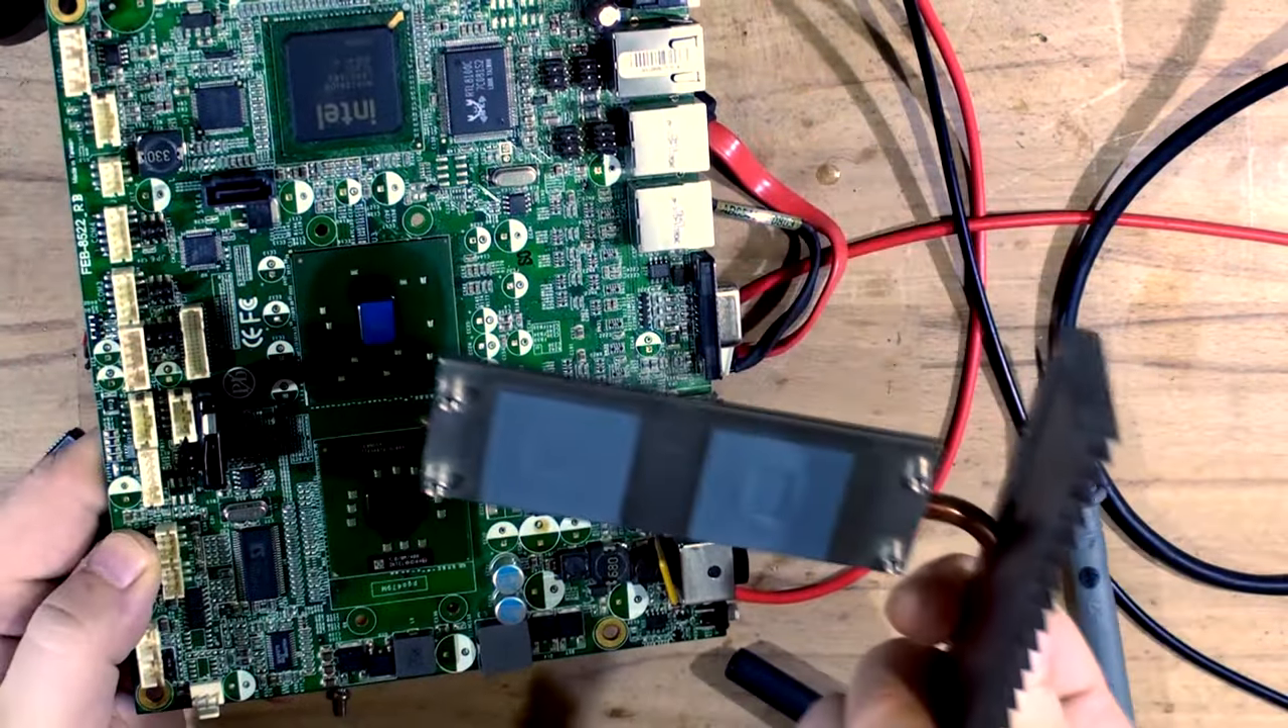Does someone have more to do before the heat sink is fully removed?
No.